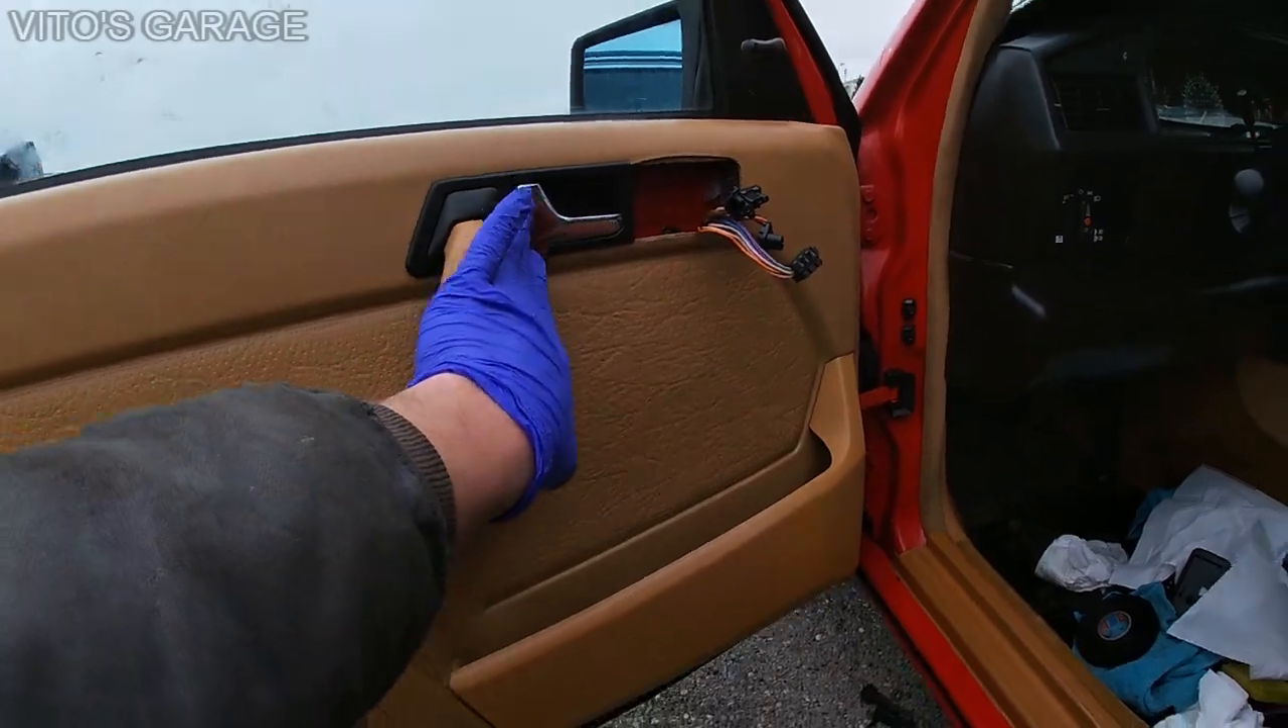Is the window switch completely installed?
No.